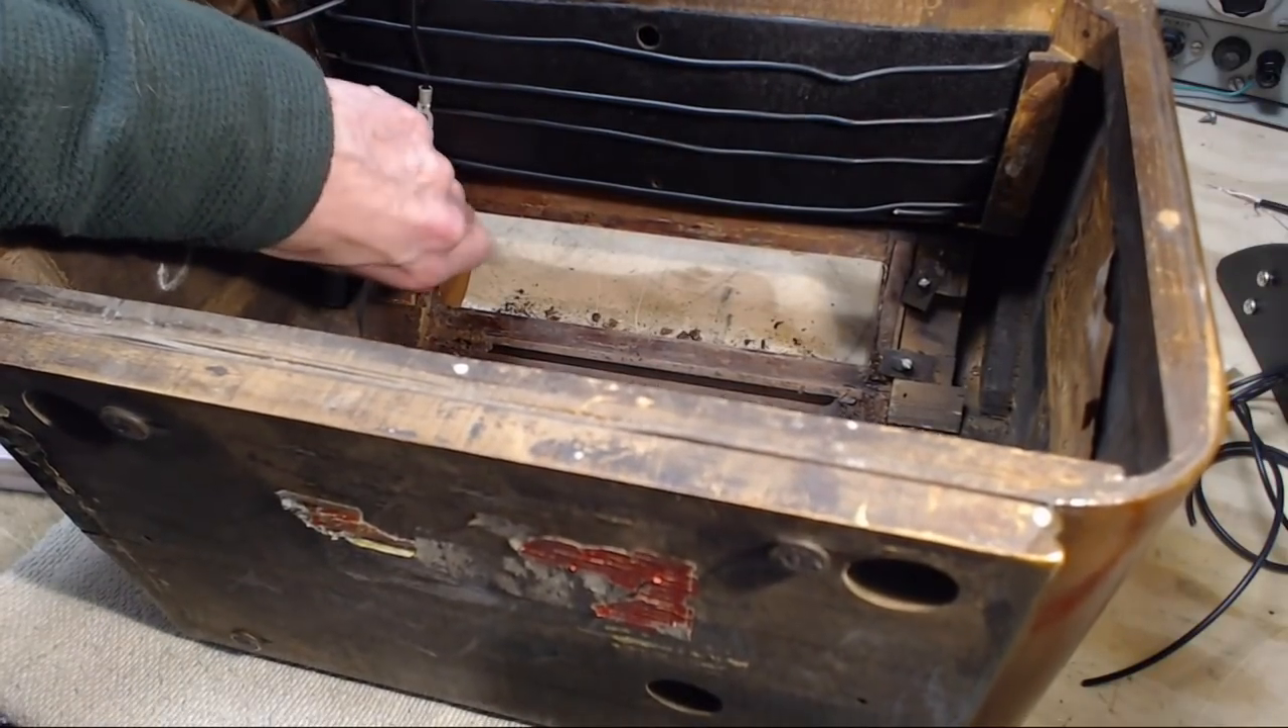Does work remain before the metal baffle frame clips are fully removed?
Yes.